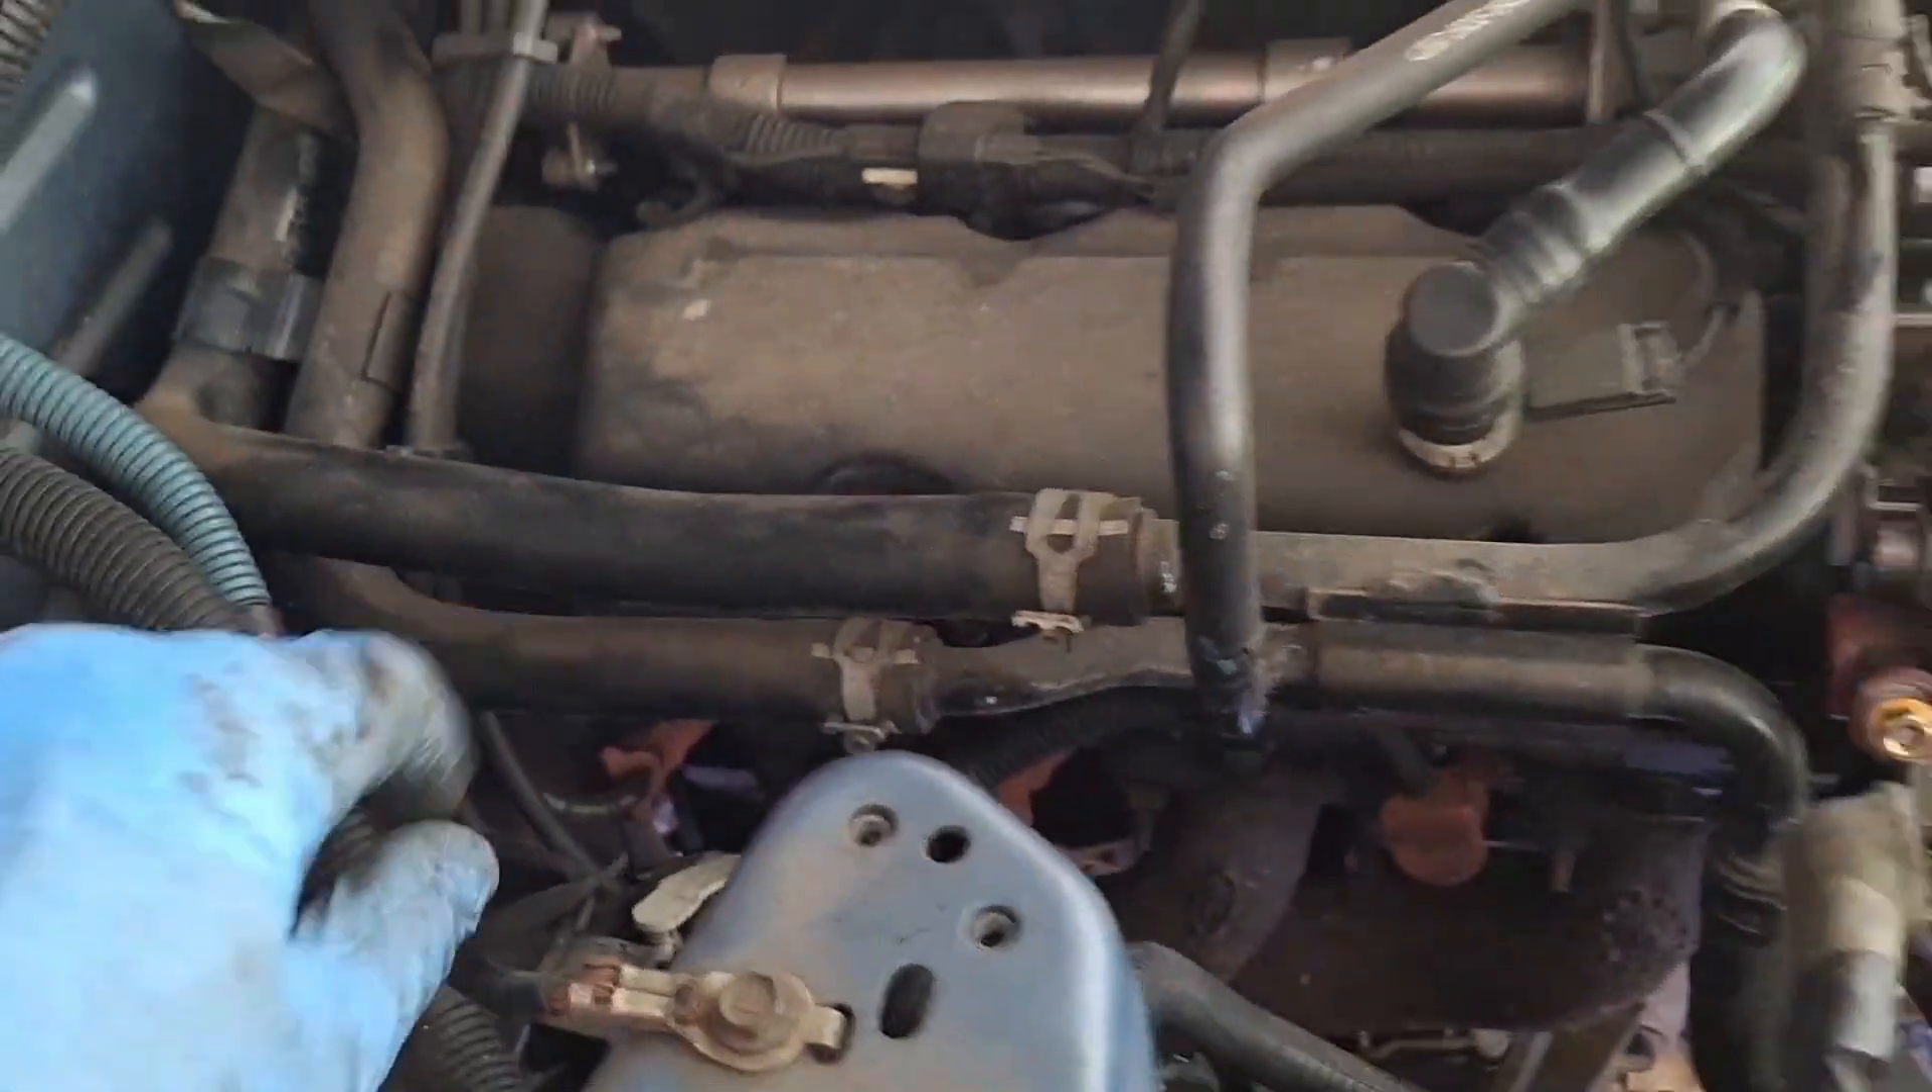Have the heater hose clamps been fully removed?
No.